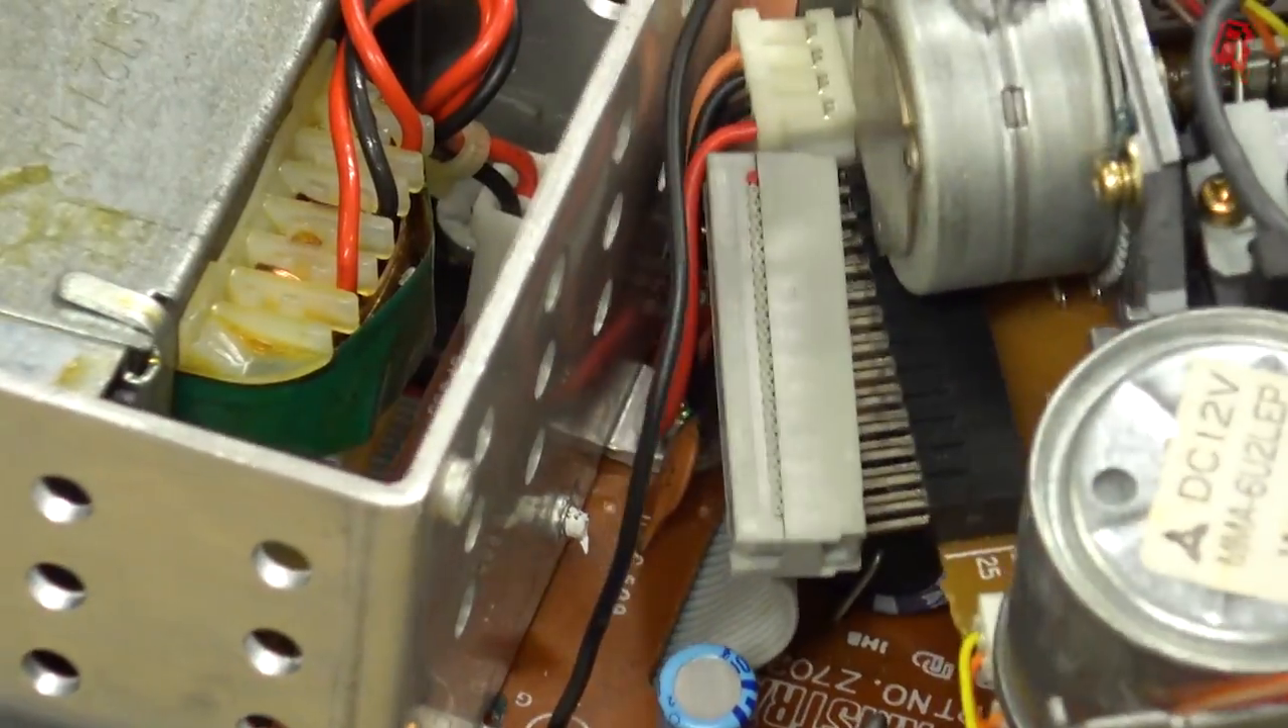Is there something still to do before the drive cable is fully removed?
Yes.